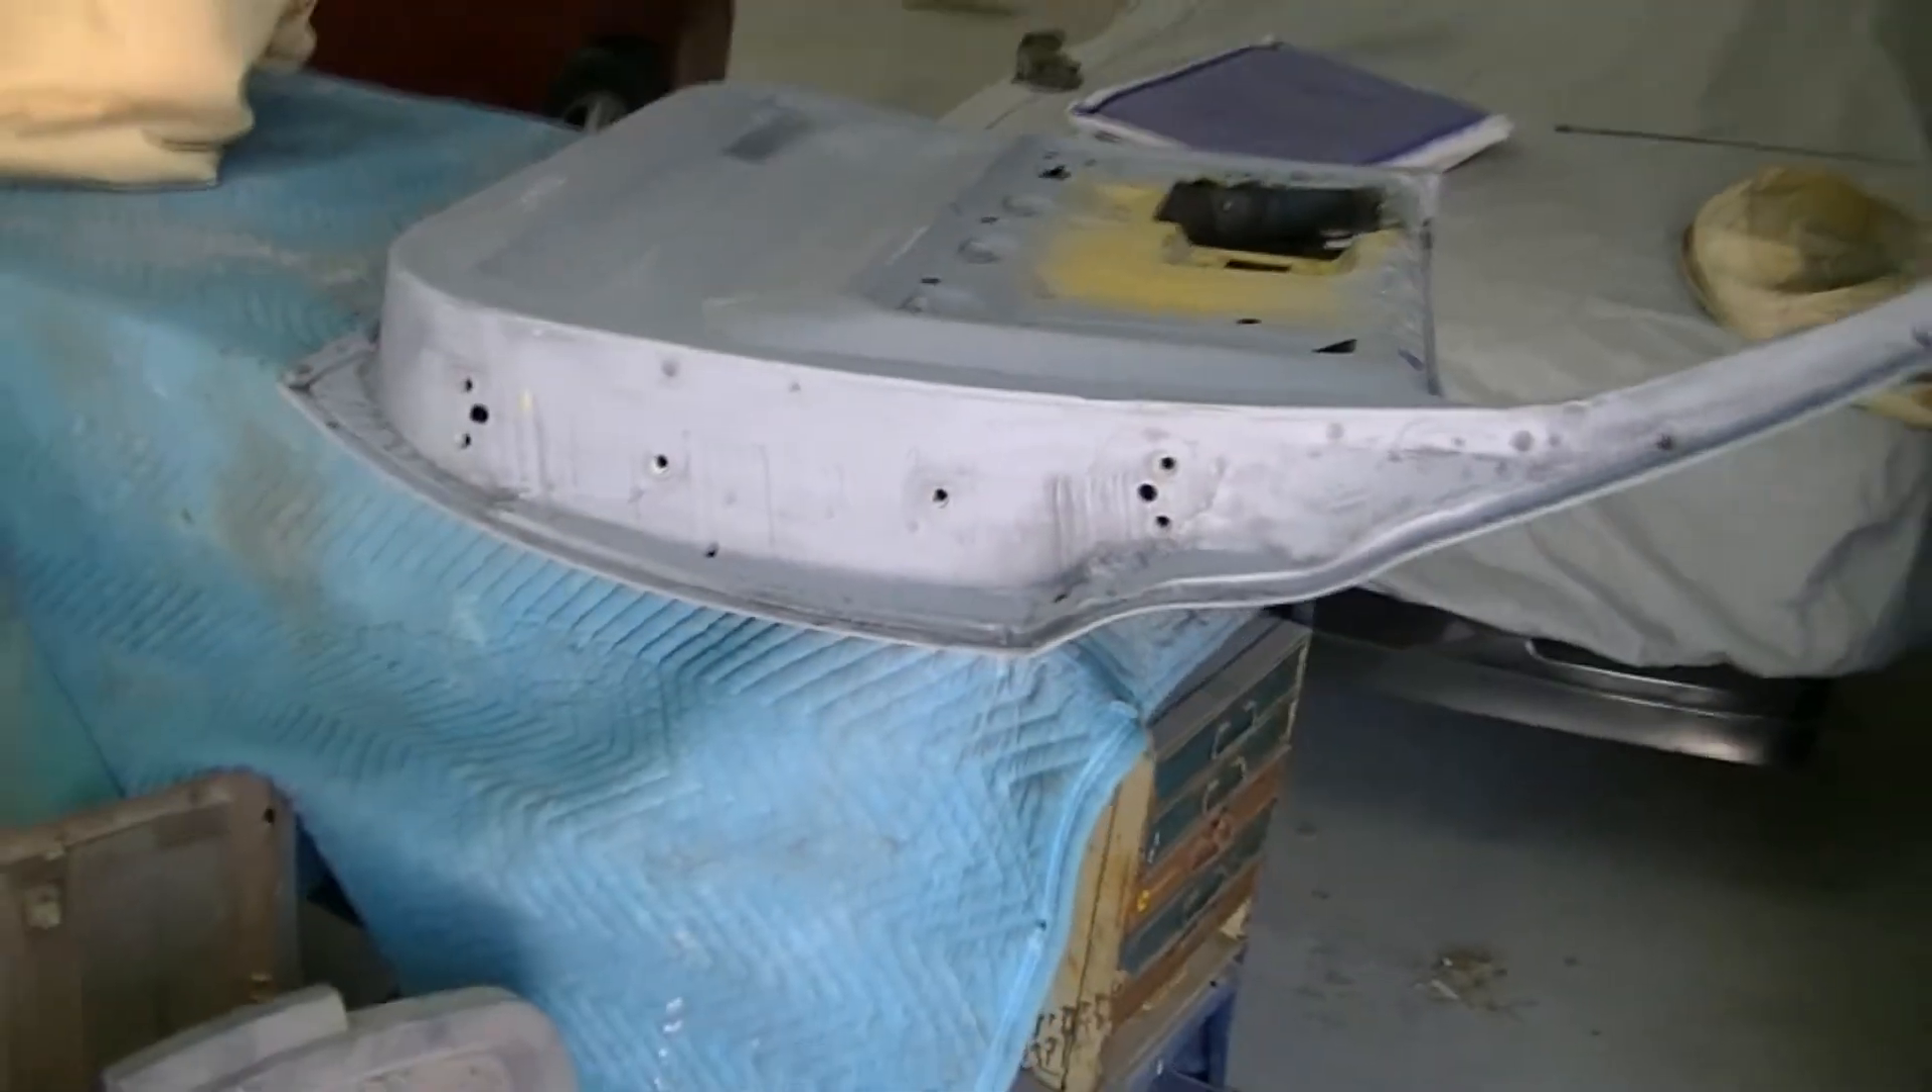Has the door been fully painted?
No.